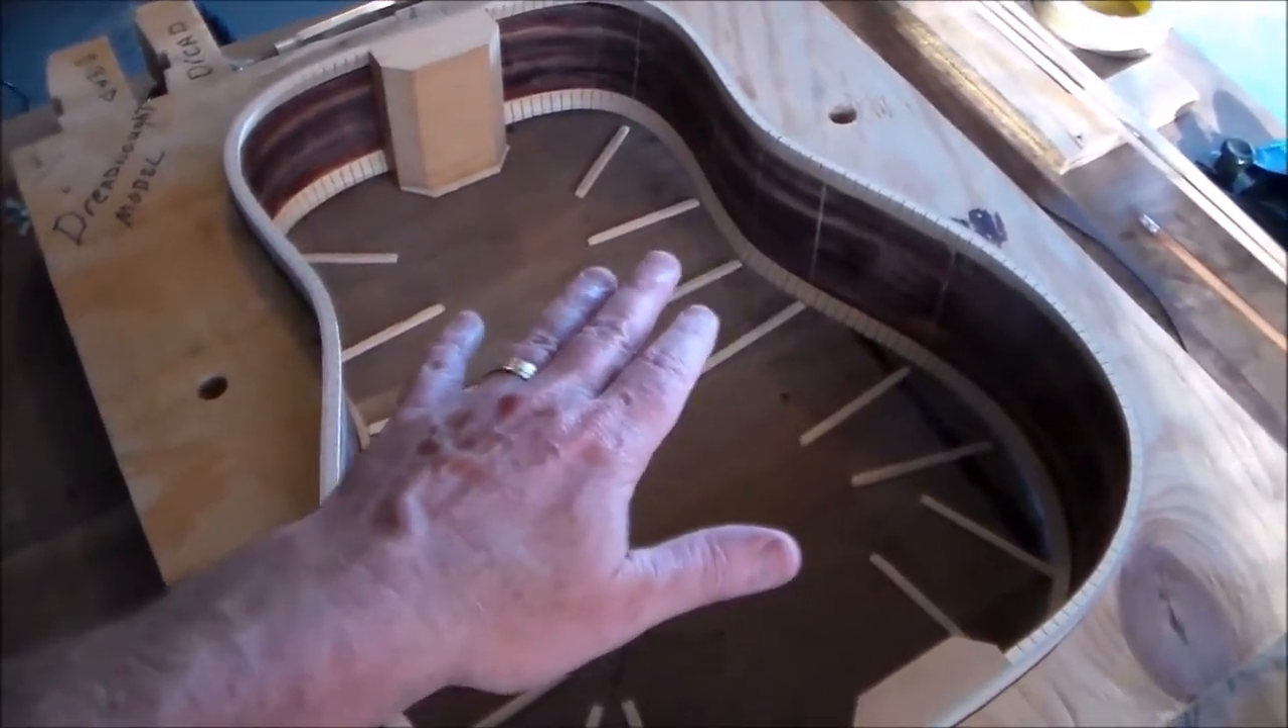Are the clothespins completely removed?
Yes.